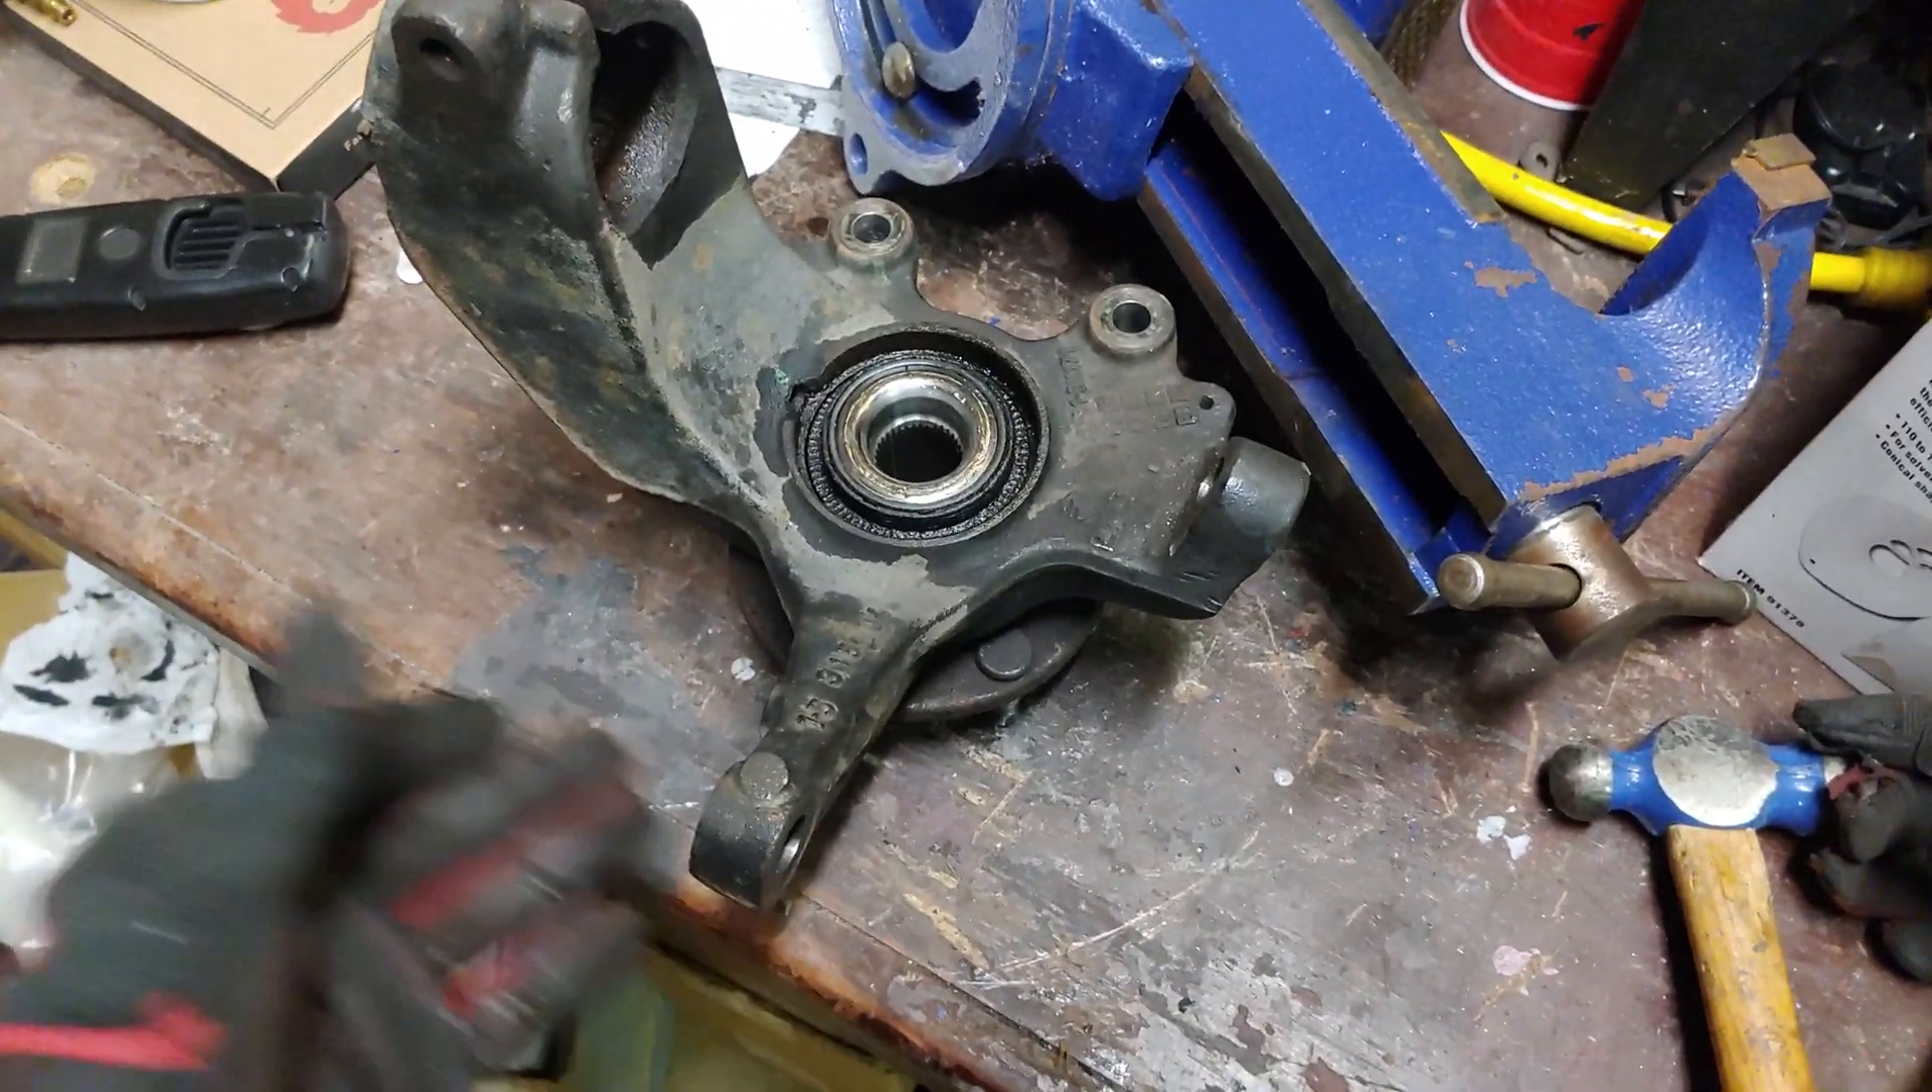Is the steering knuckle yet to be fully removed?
No.